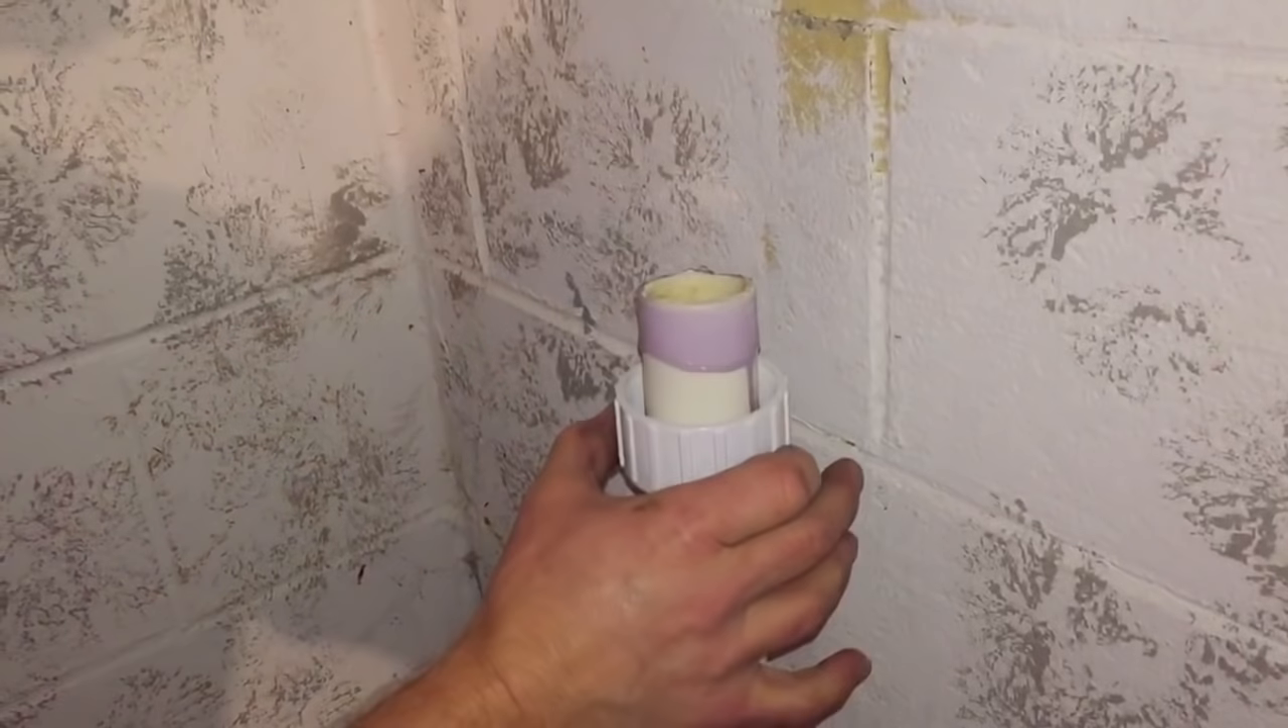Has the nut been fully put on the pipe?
Yes.